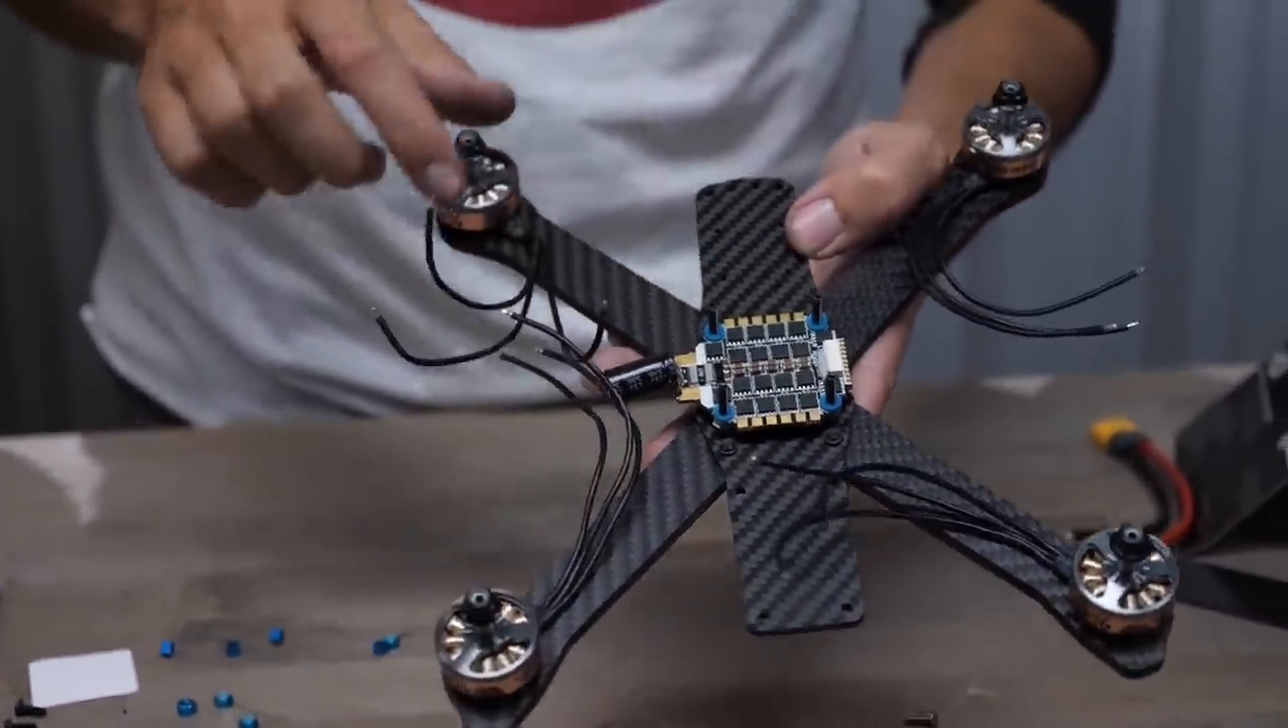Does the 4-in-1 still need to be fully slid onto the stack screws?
No.